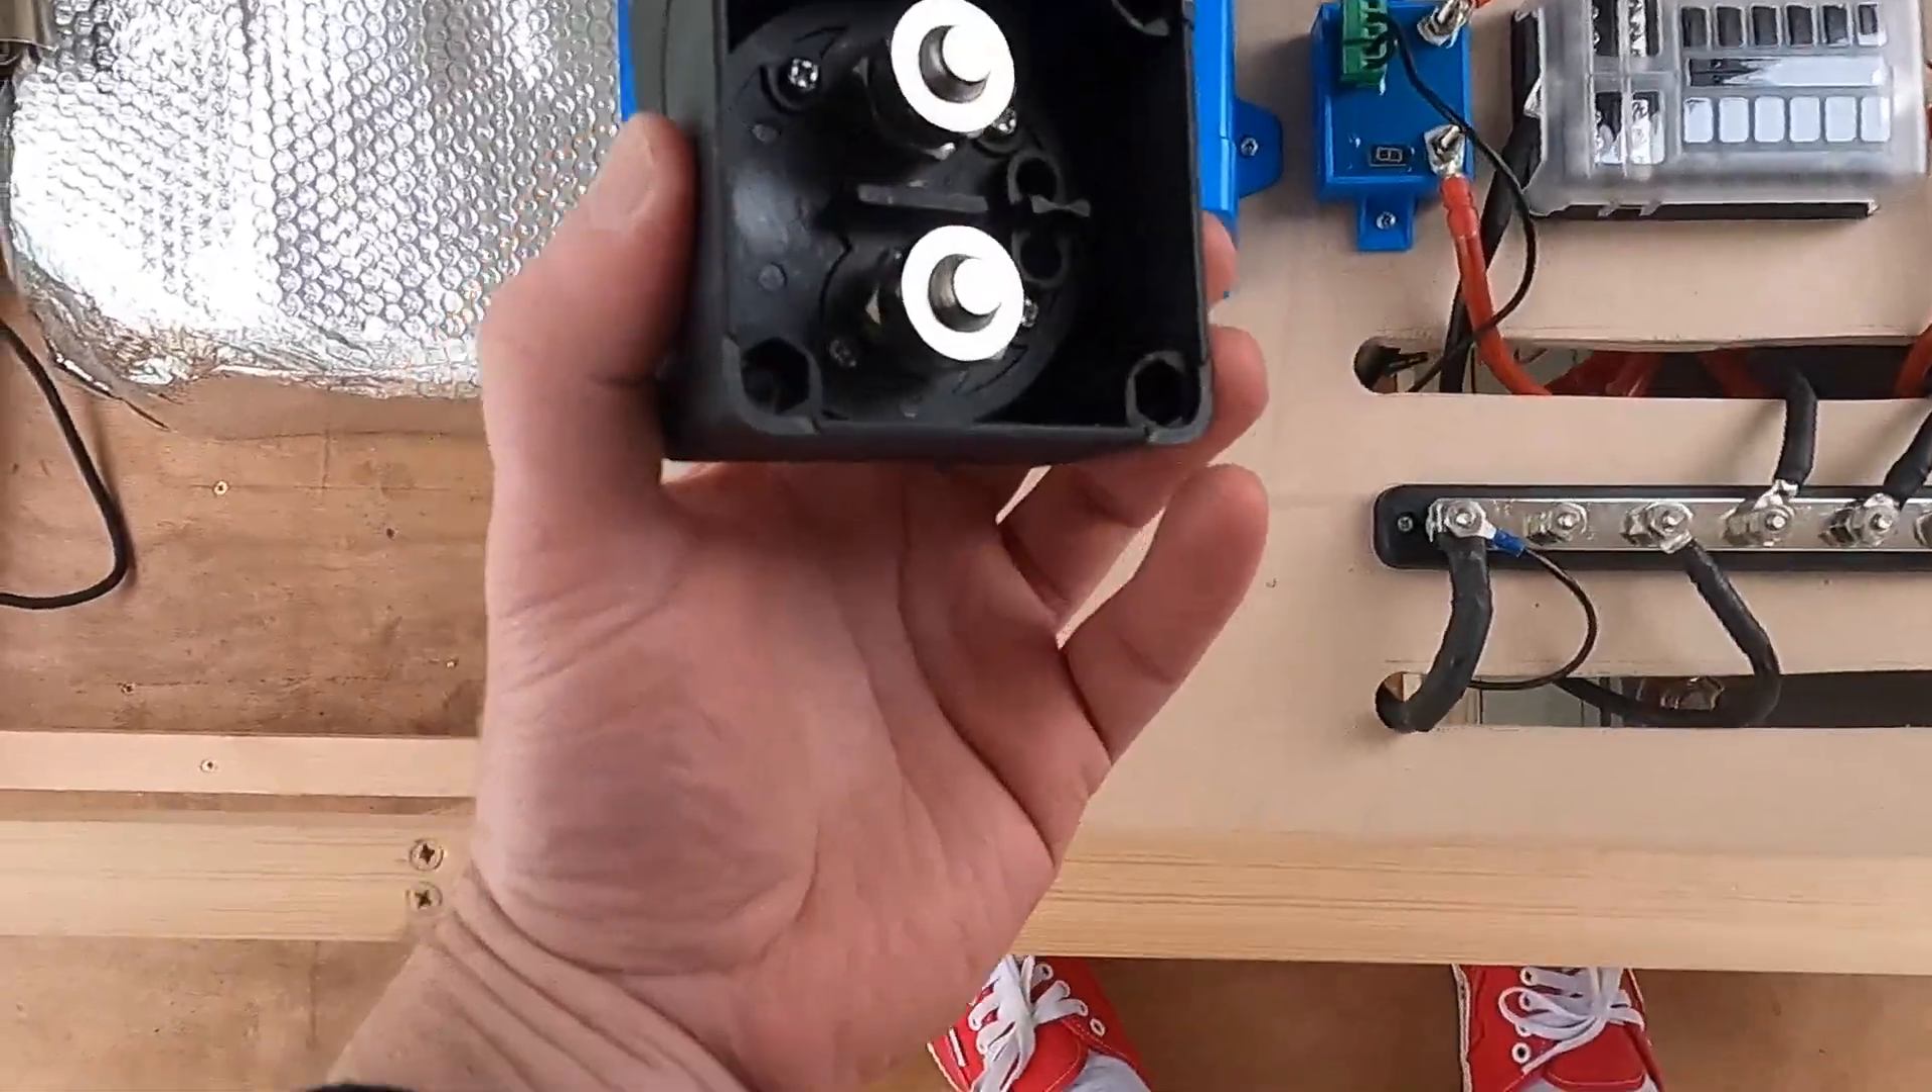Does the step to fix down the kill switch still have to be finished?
Yes.